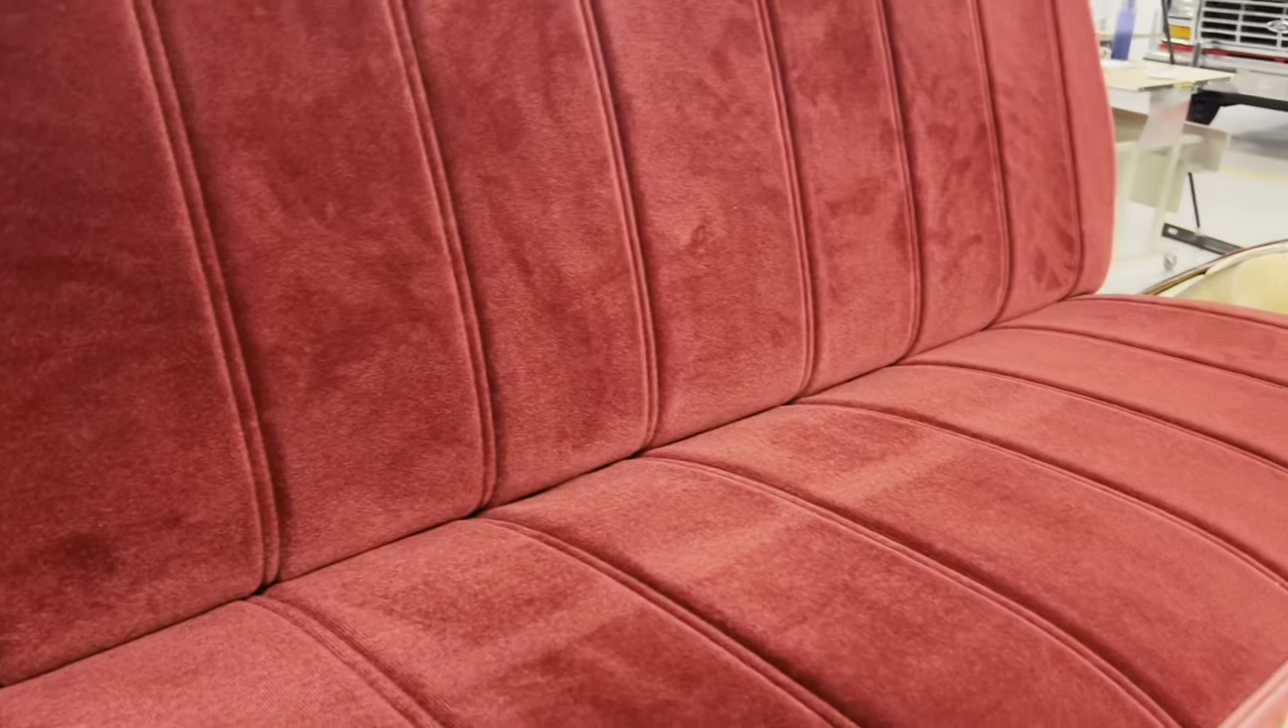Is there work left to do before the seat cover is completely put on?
No.